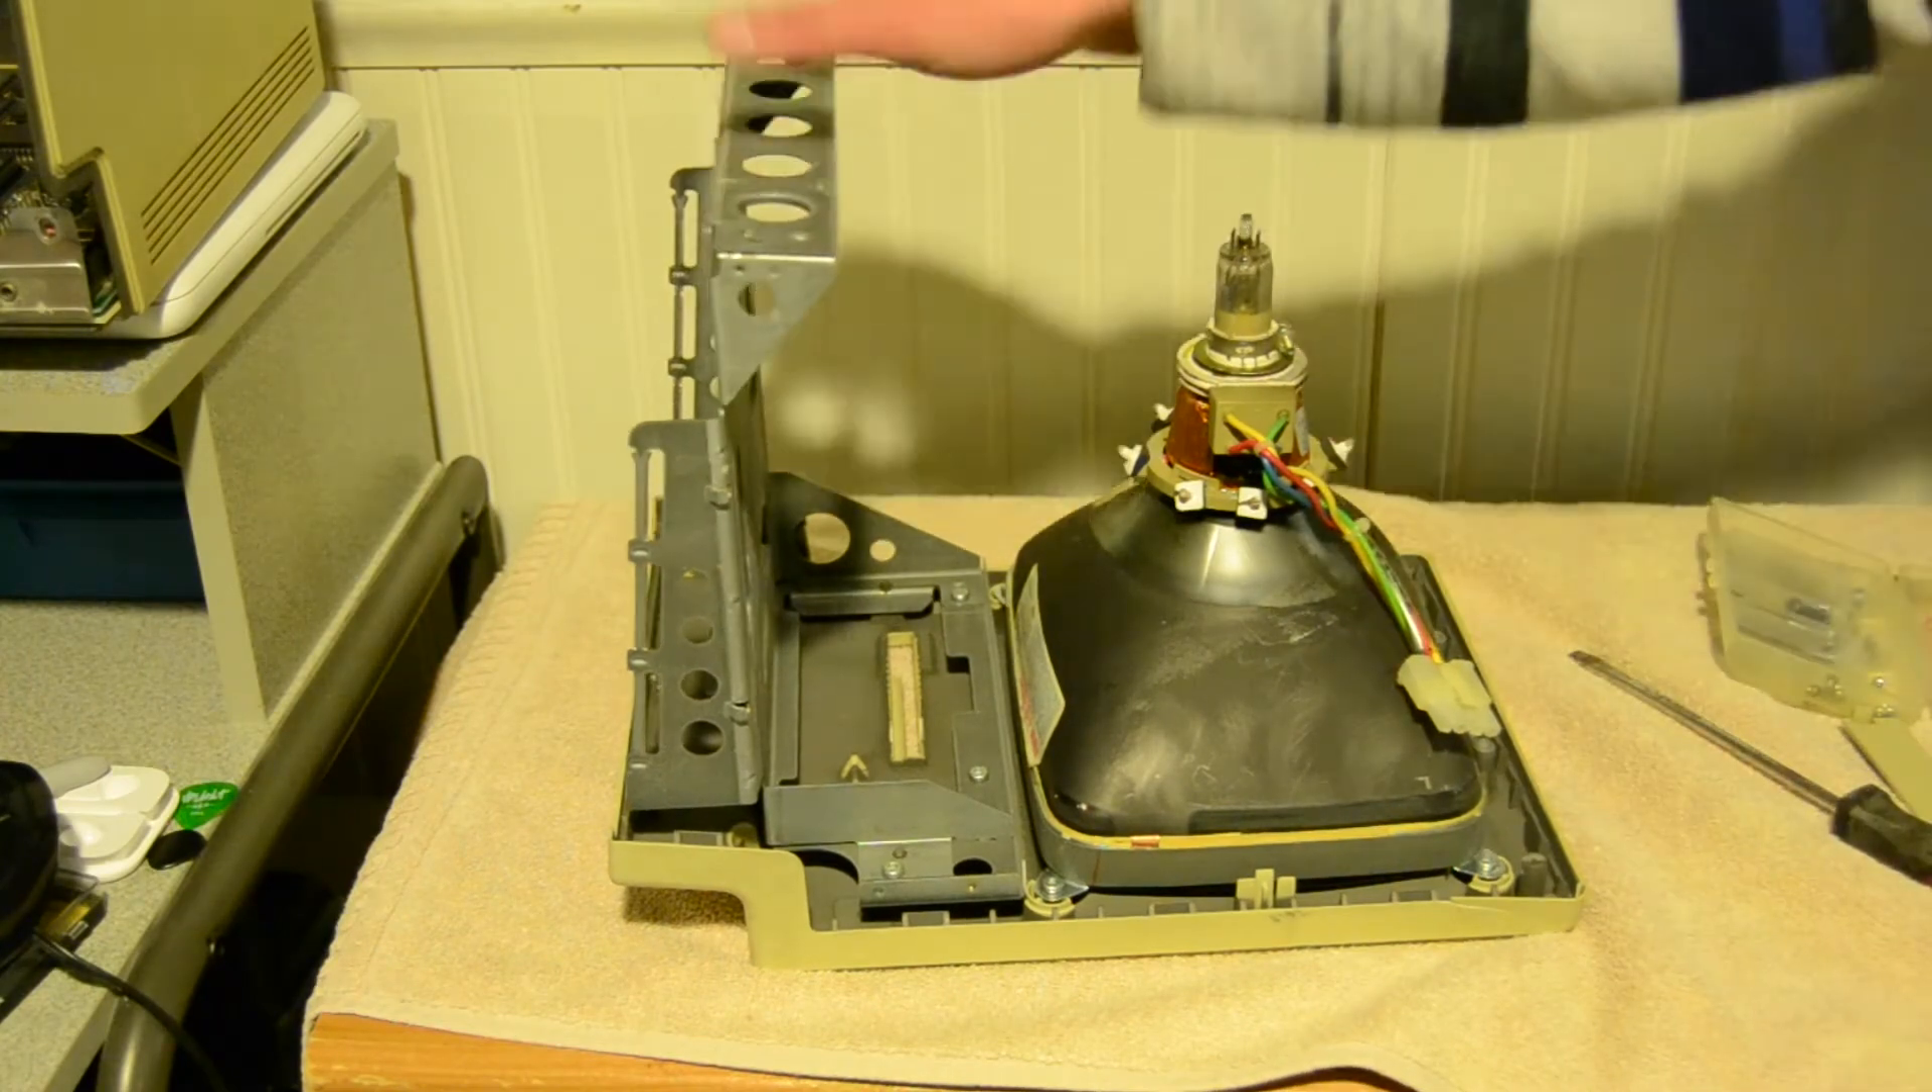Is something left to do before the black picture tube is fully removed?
Yes.